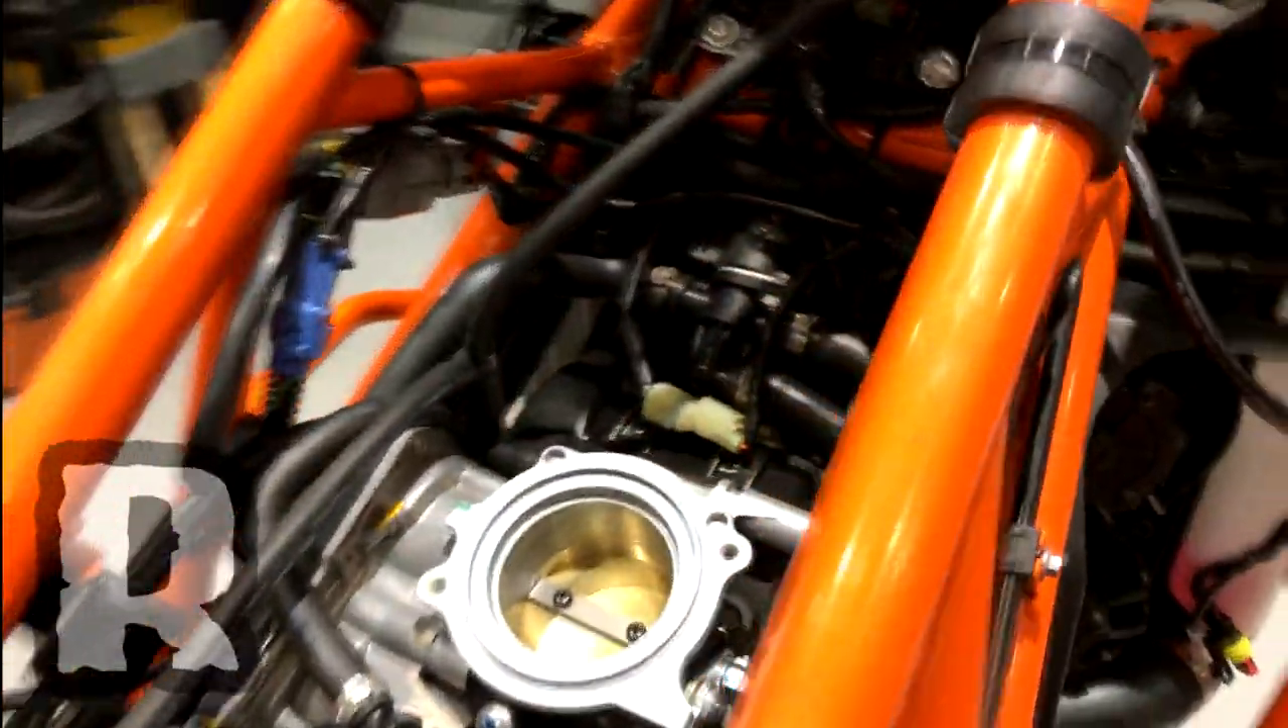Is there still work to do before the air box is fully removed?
No.